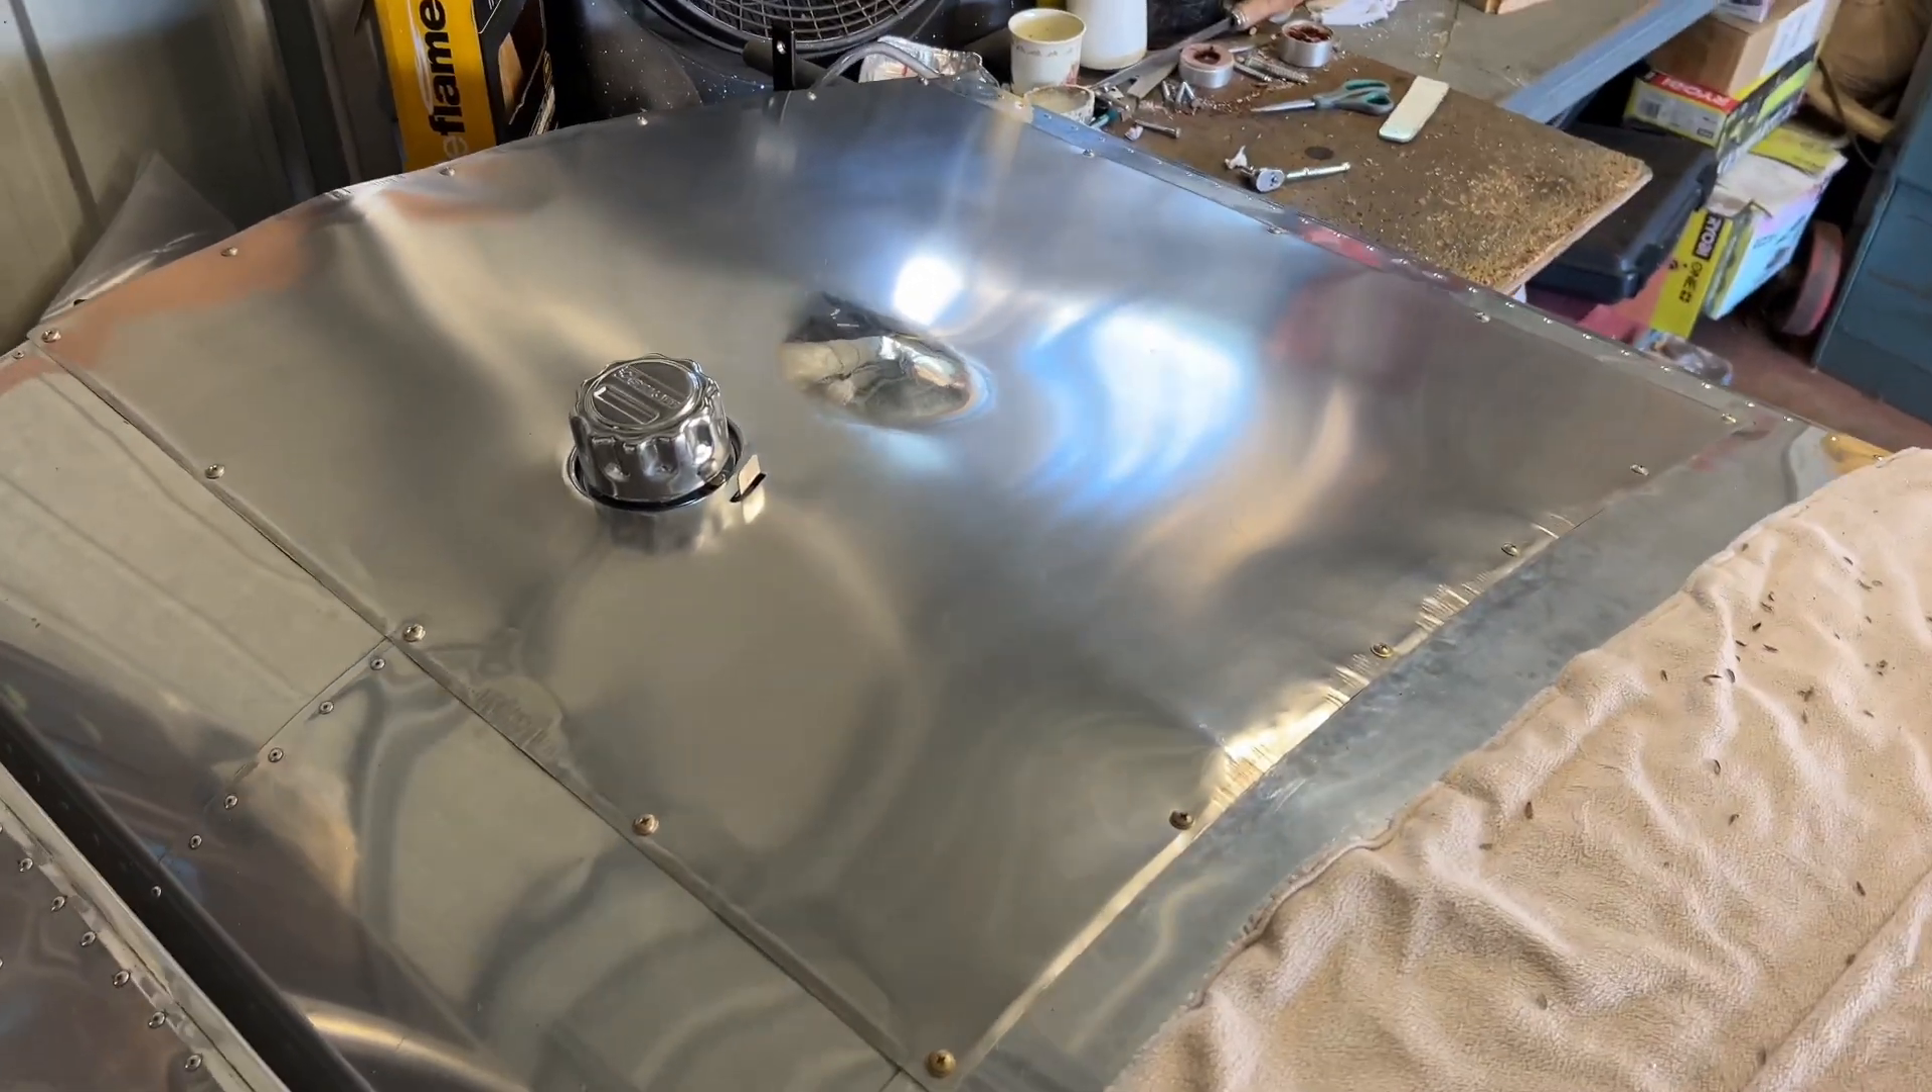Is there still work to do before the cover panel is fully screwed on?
No.